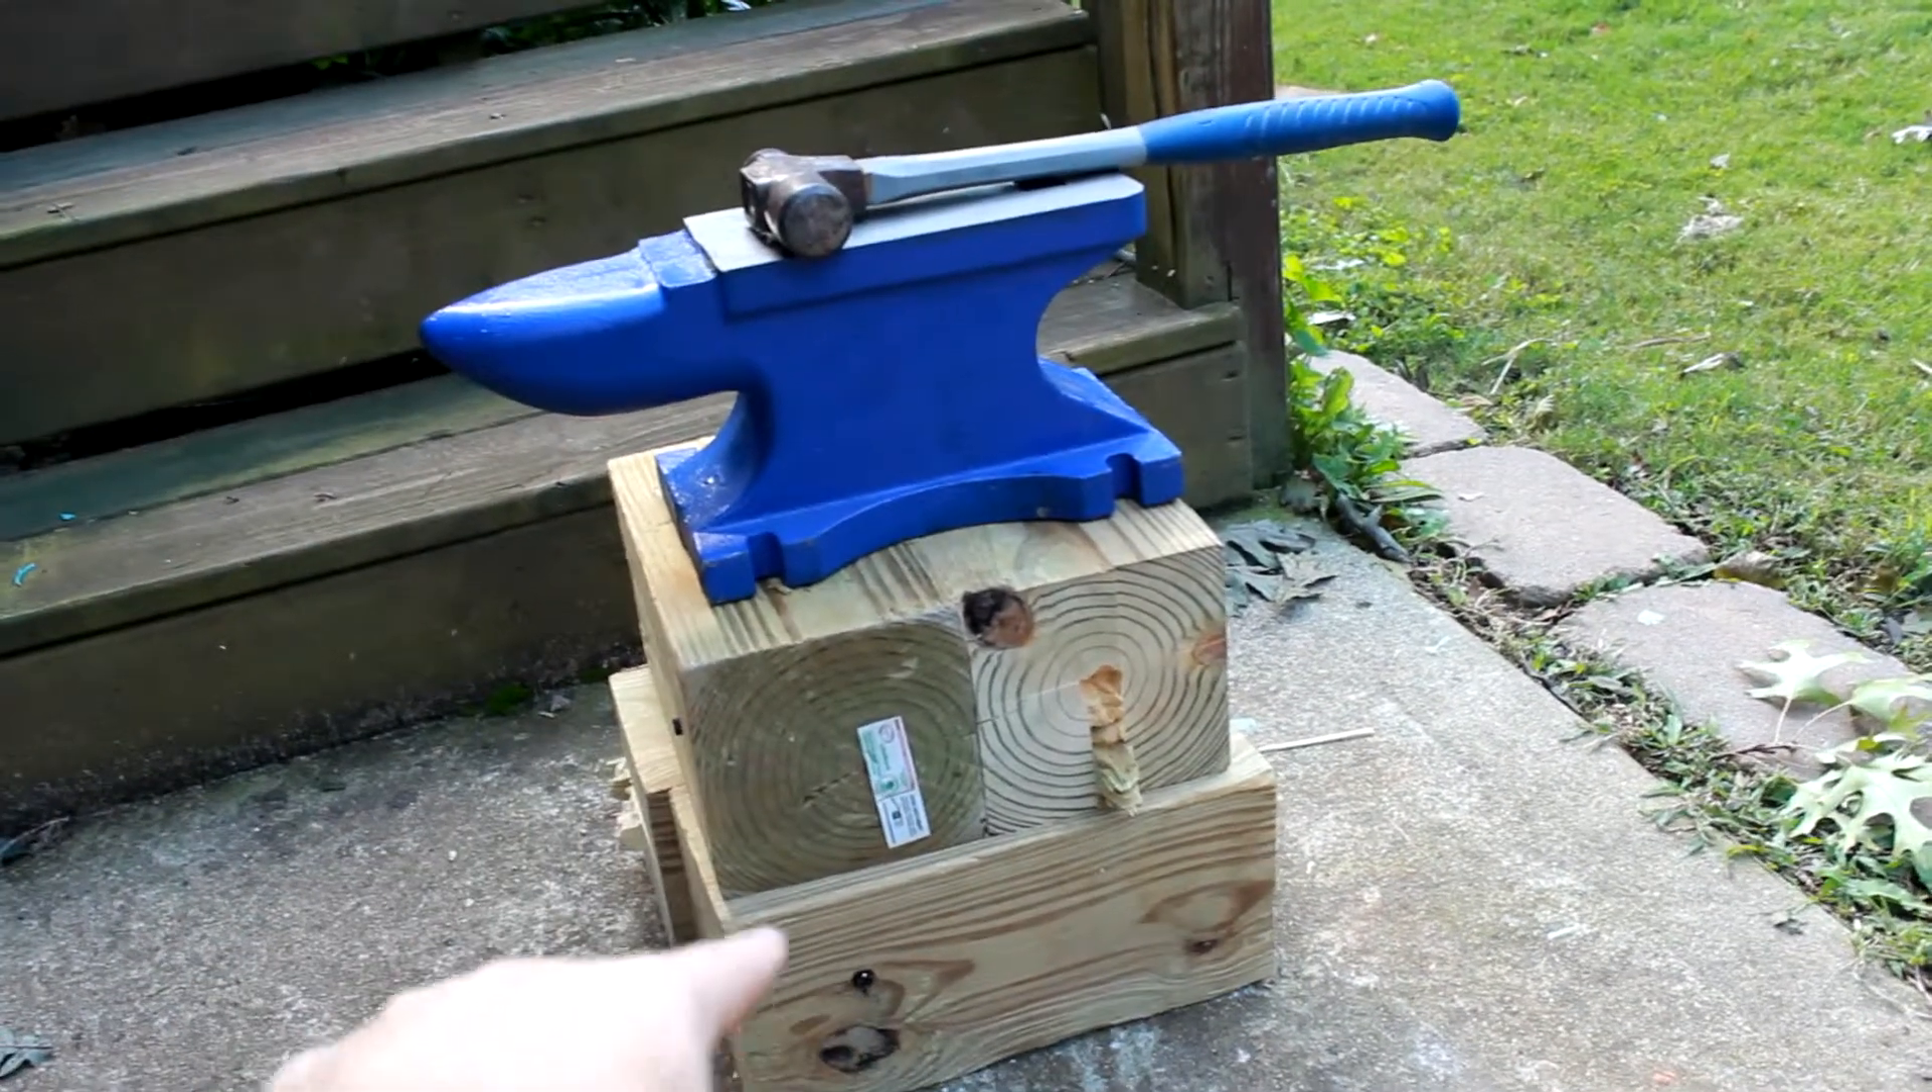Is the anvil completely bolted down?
No.